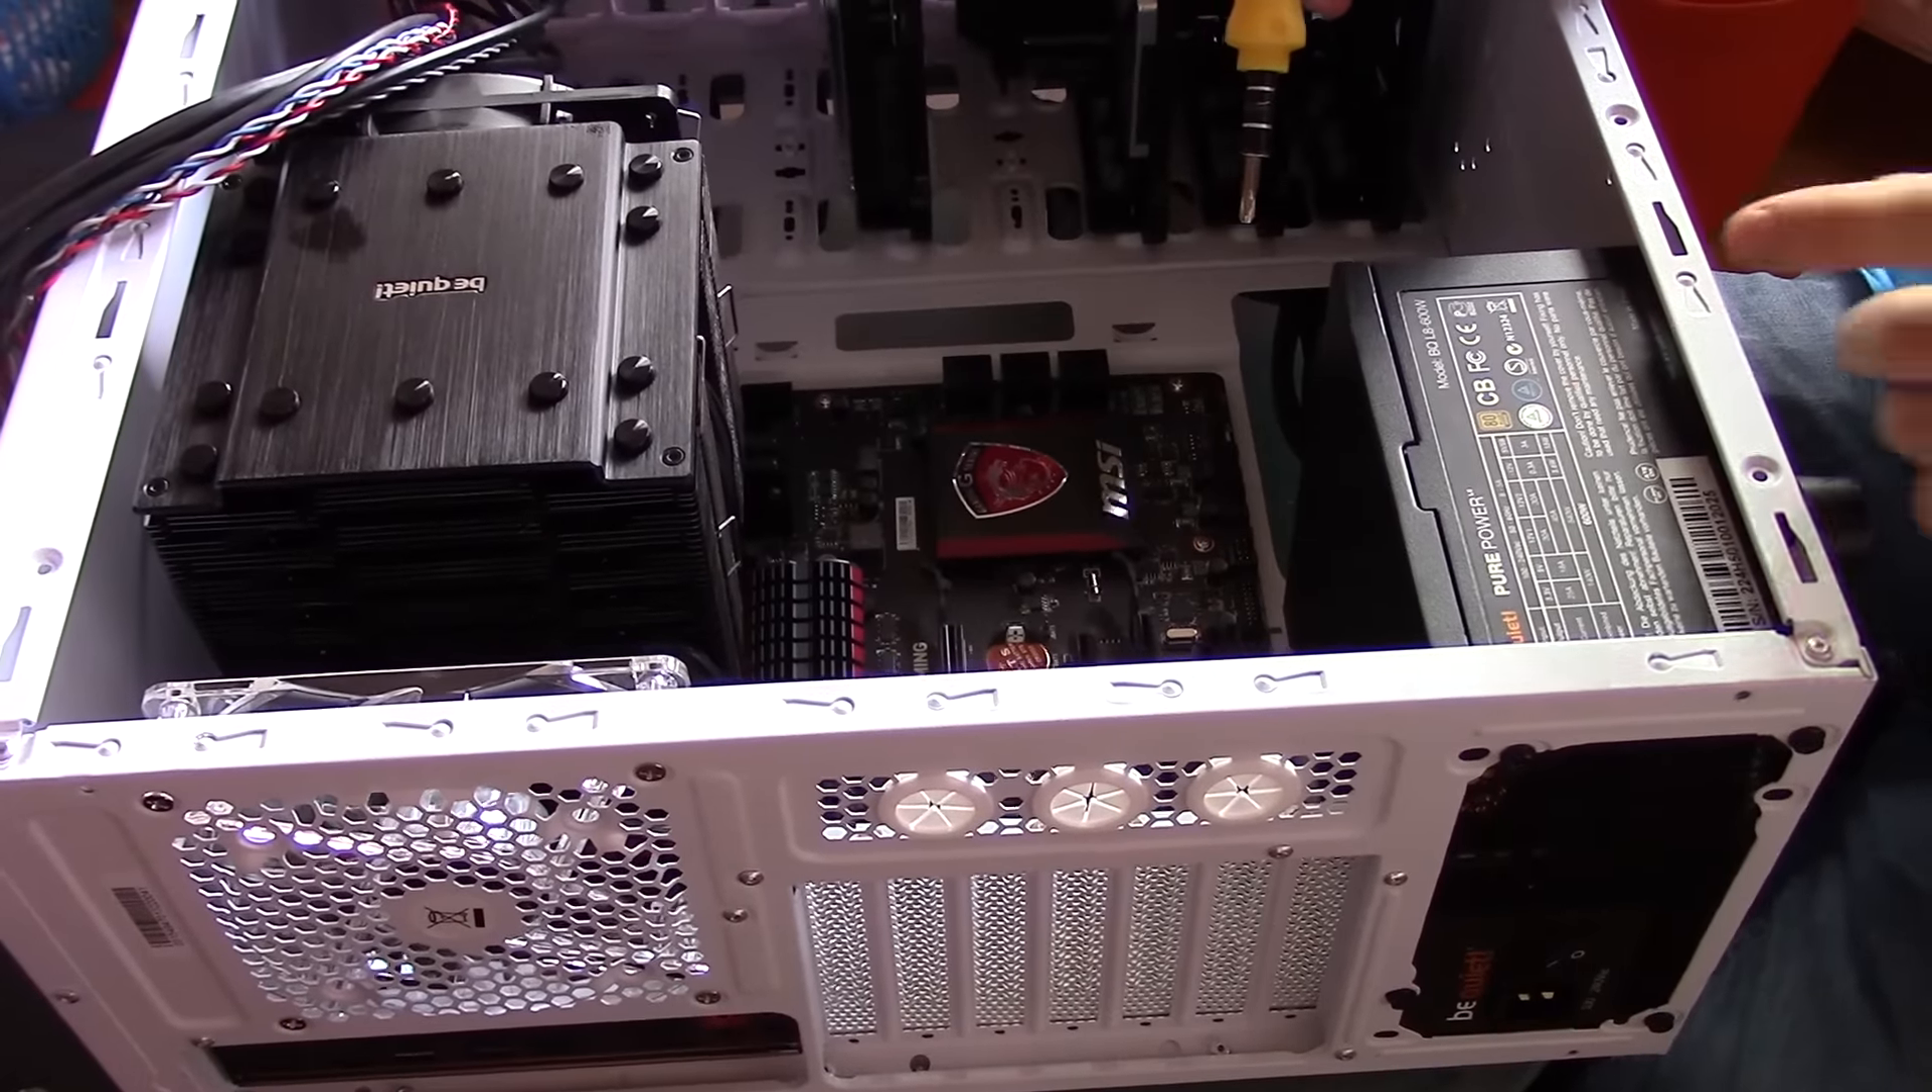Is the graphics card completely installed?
No.